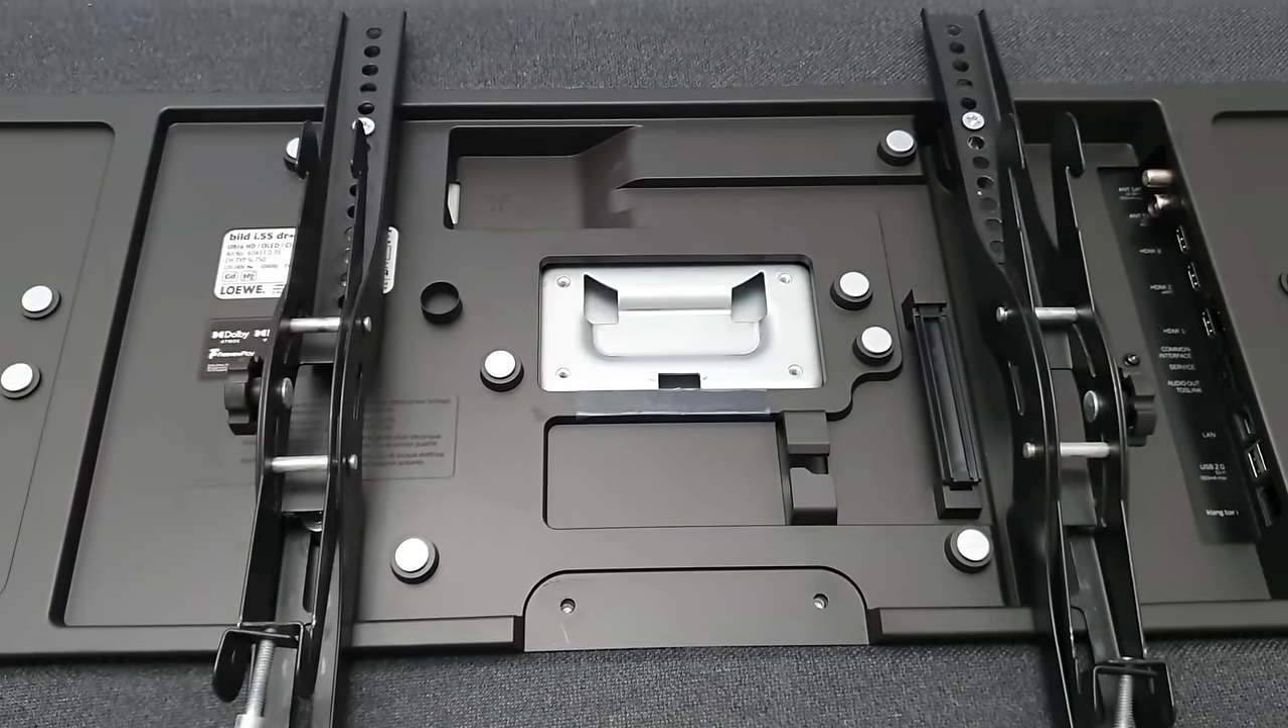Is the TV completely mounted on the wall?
No.